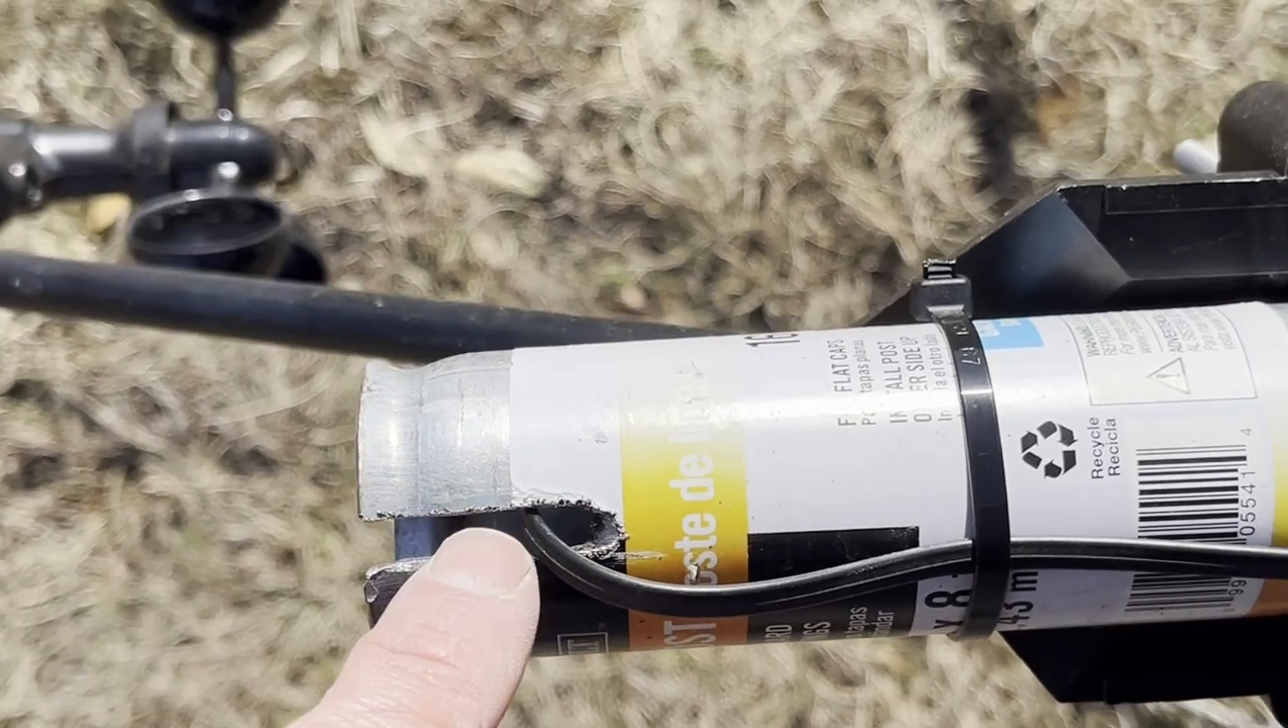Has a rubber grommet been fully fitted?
No.